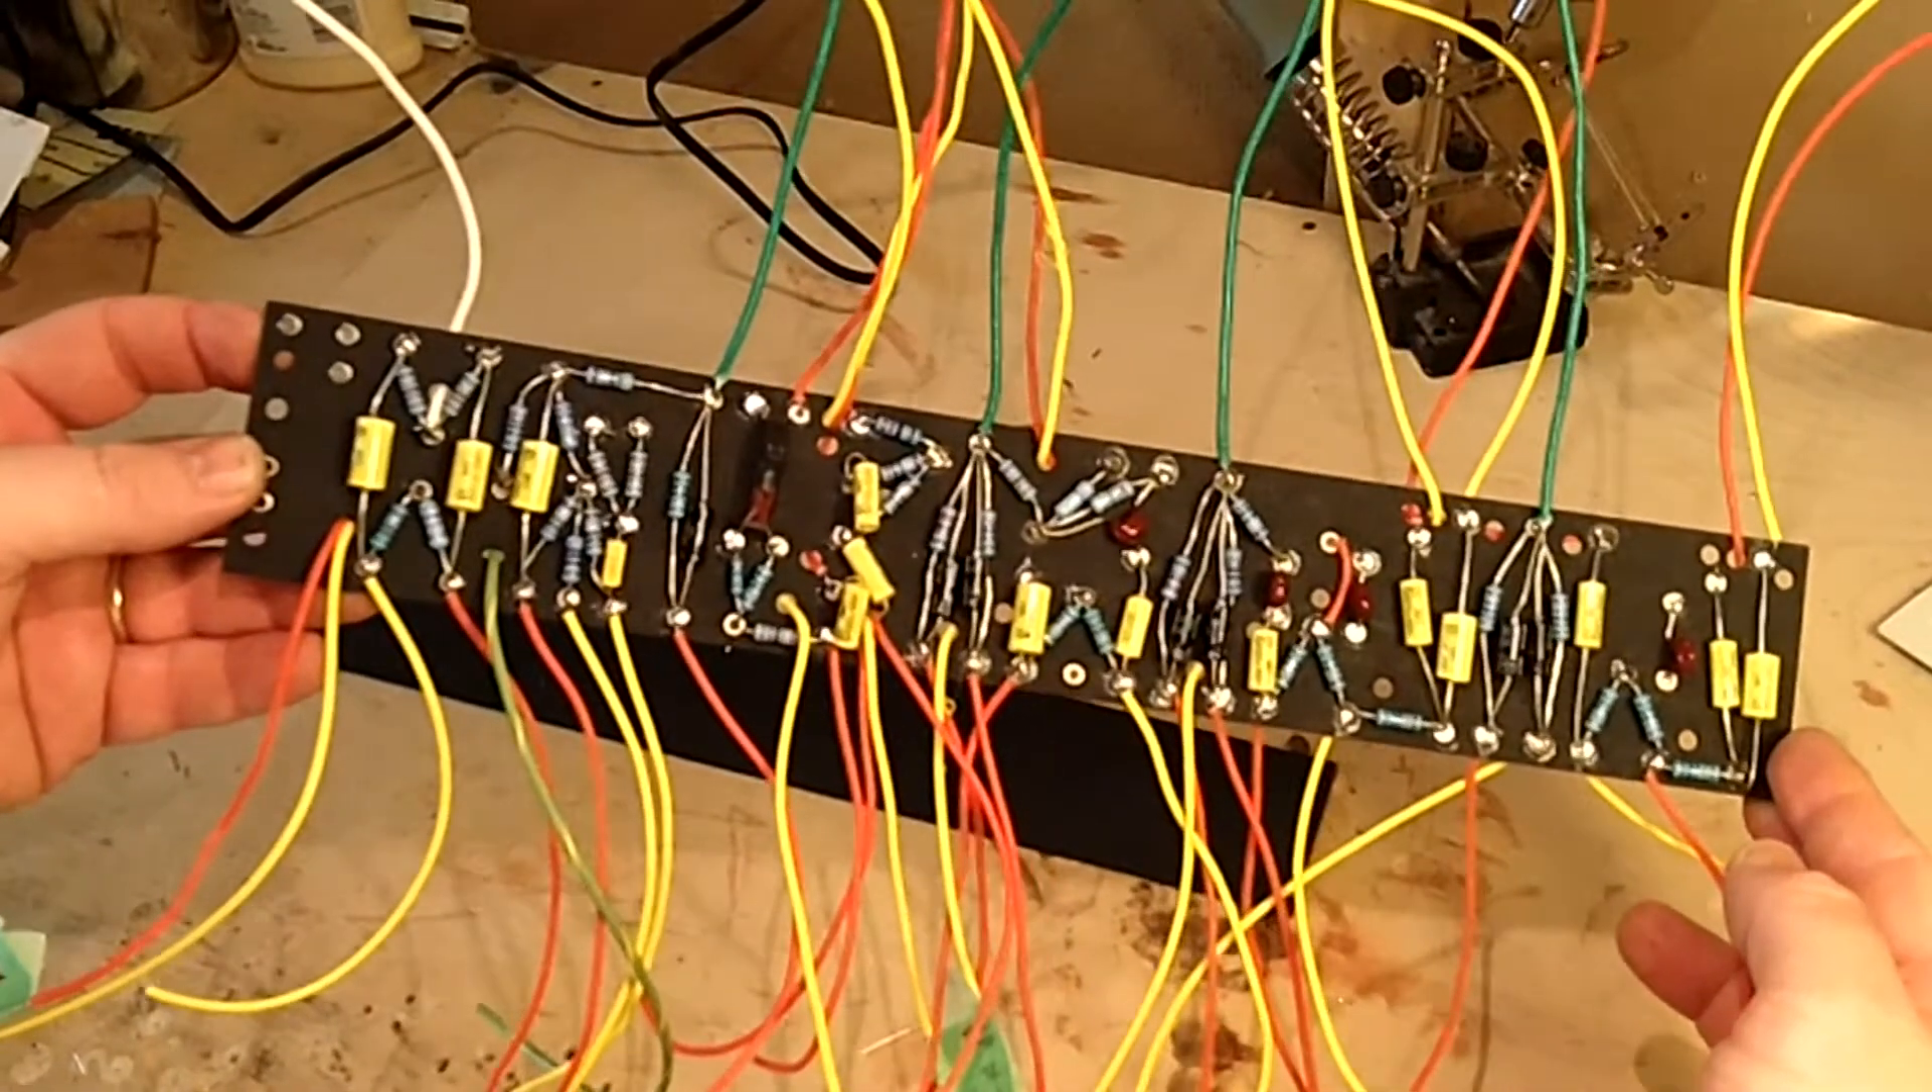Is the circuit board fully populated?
Yes.